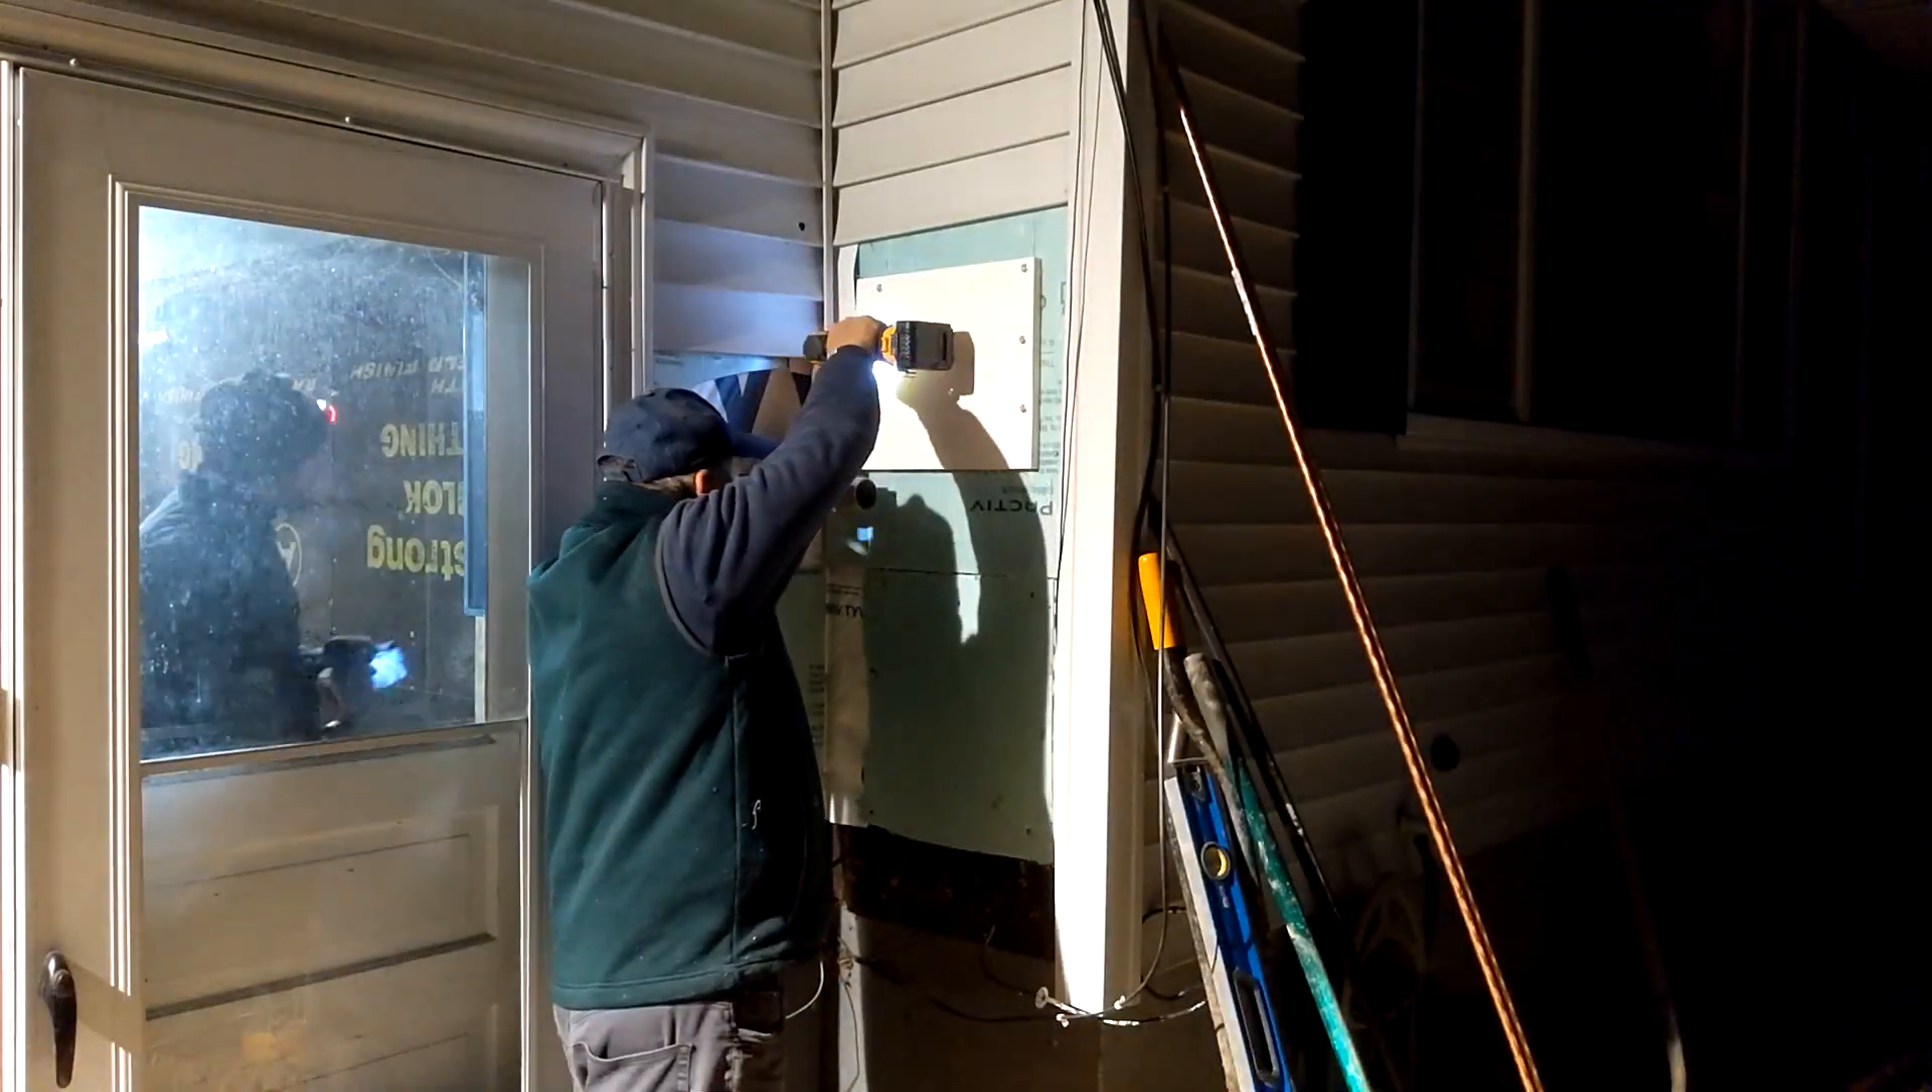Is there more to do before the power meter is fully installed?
Yes.